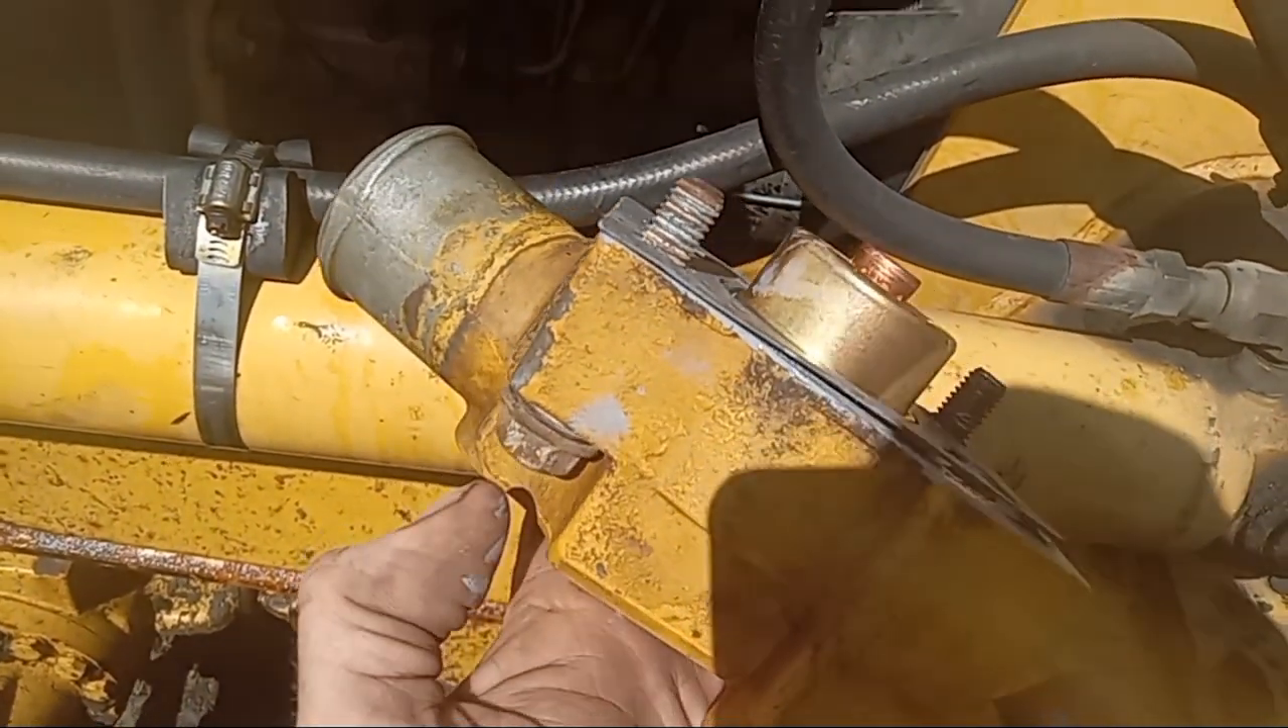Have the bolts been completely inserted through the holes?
Yes.